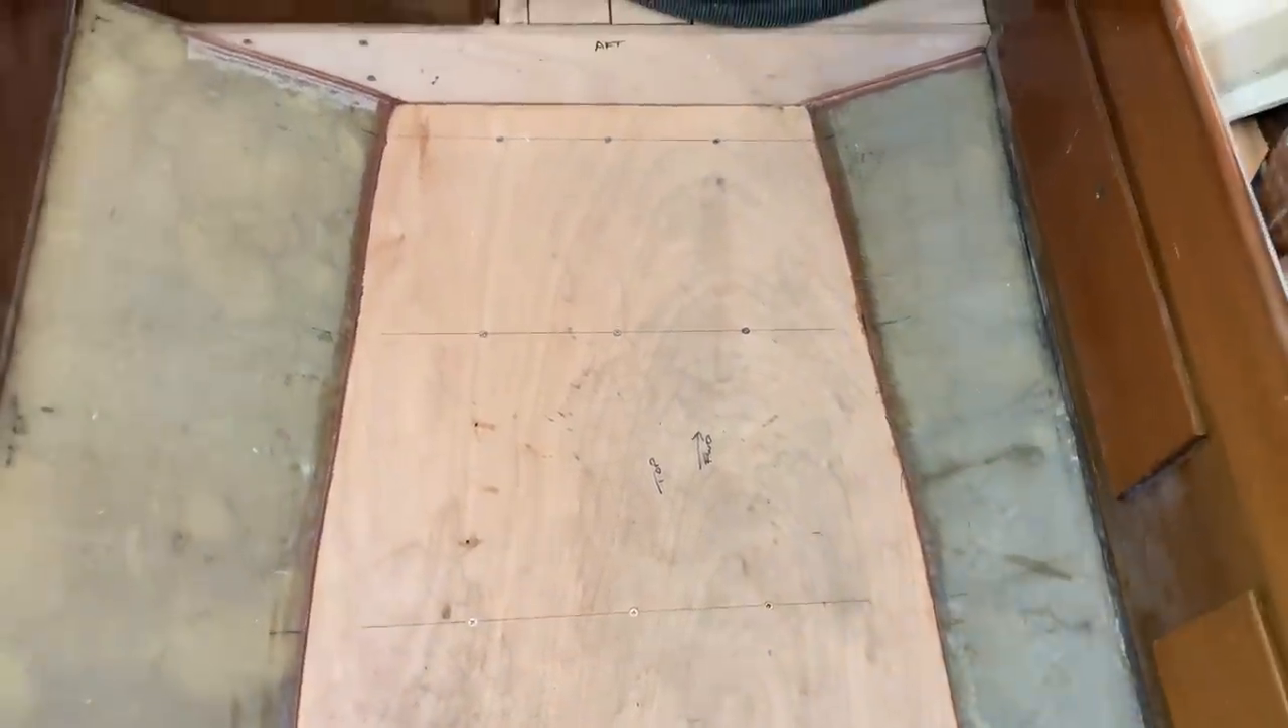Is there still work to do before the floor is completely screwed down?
No.